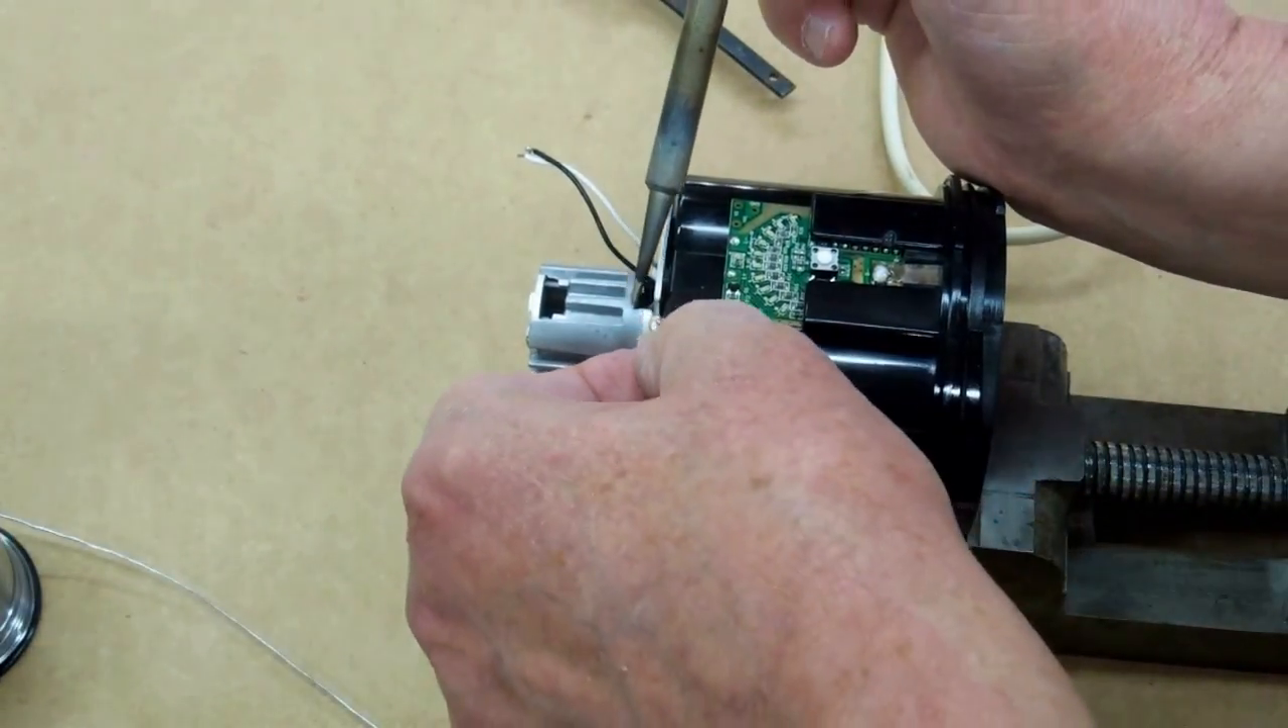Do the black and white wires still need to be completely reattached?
Yes.